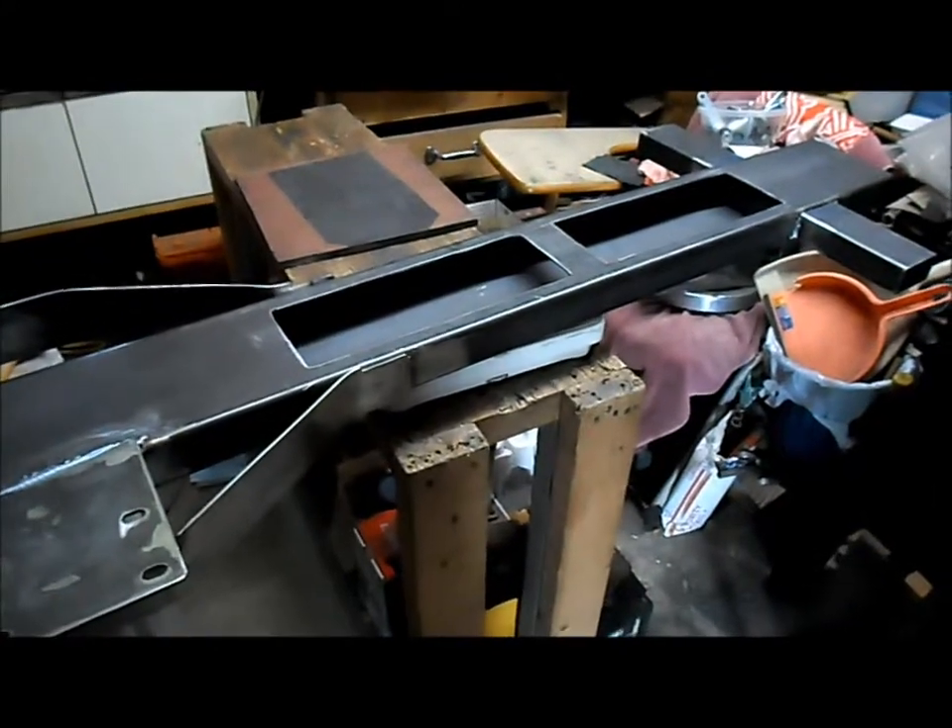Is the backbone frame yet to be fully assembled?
No.